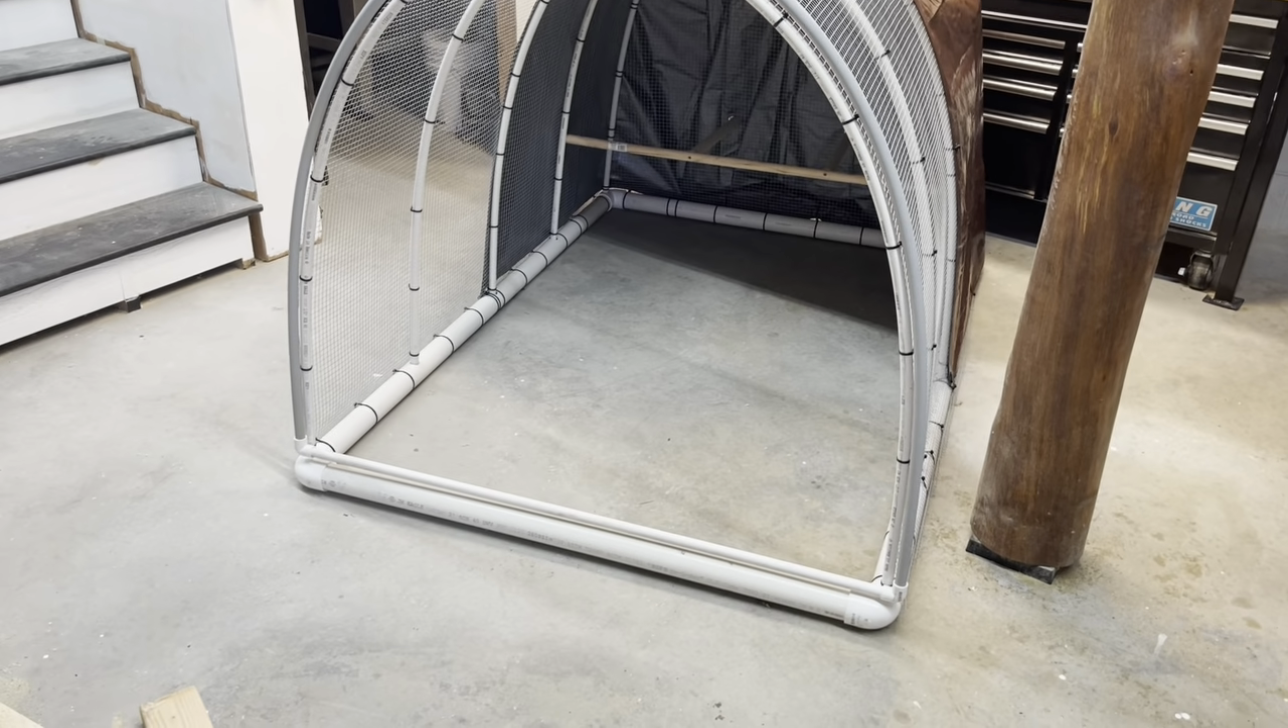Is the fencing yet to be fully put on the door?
Yes.